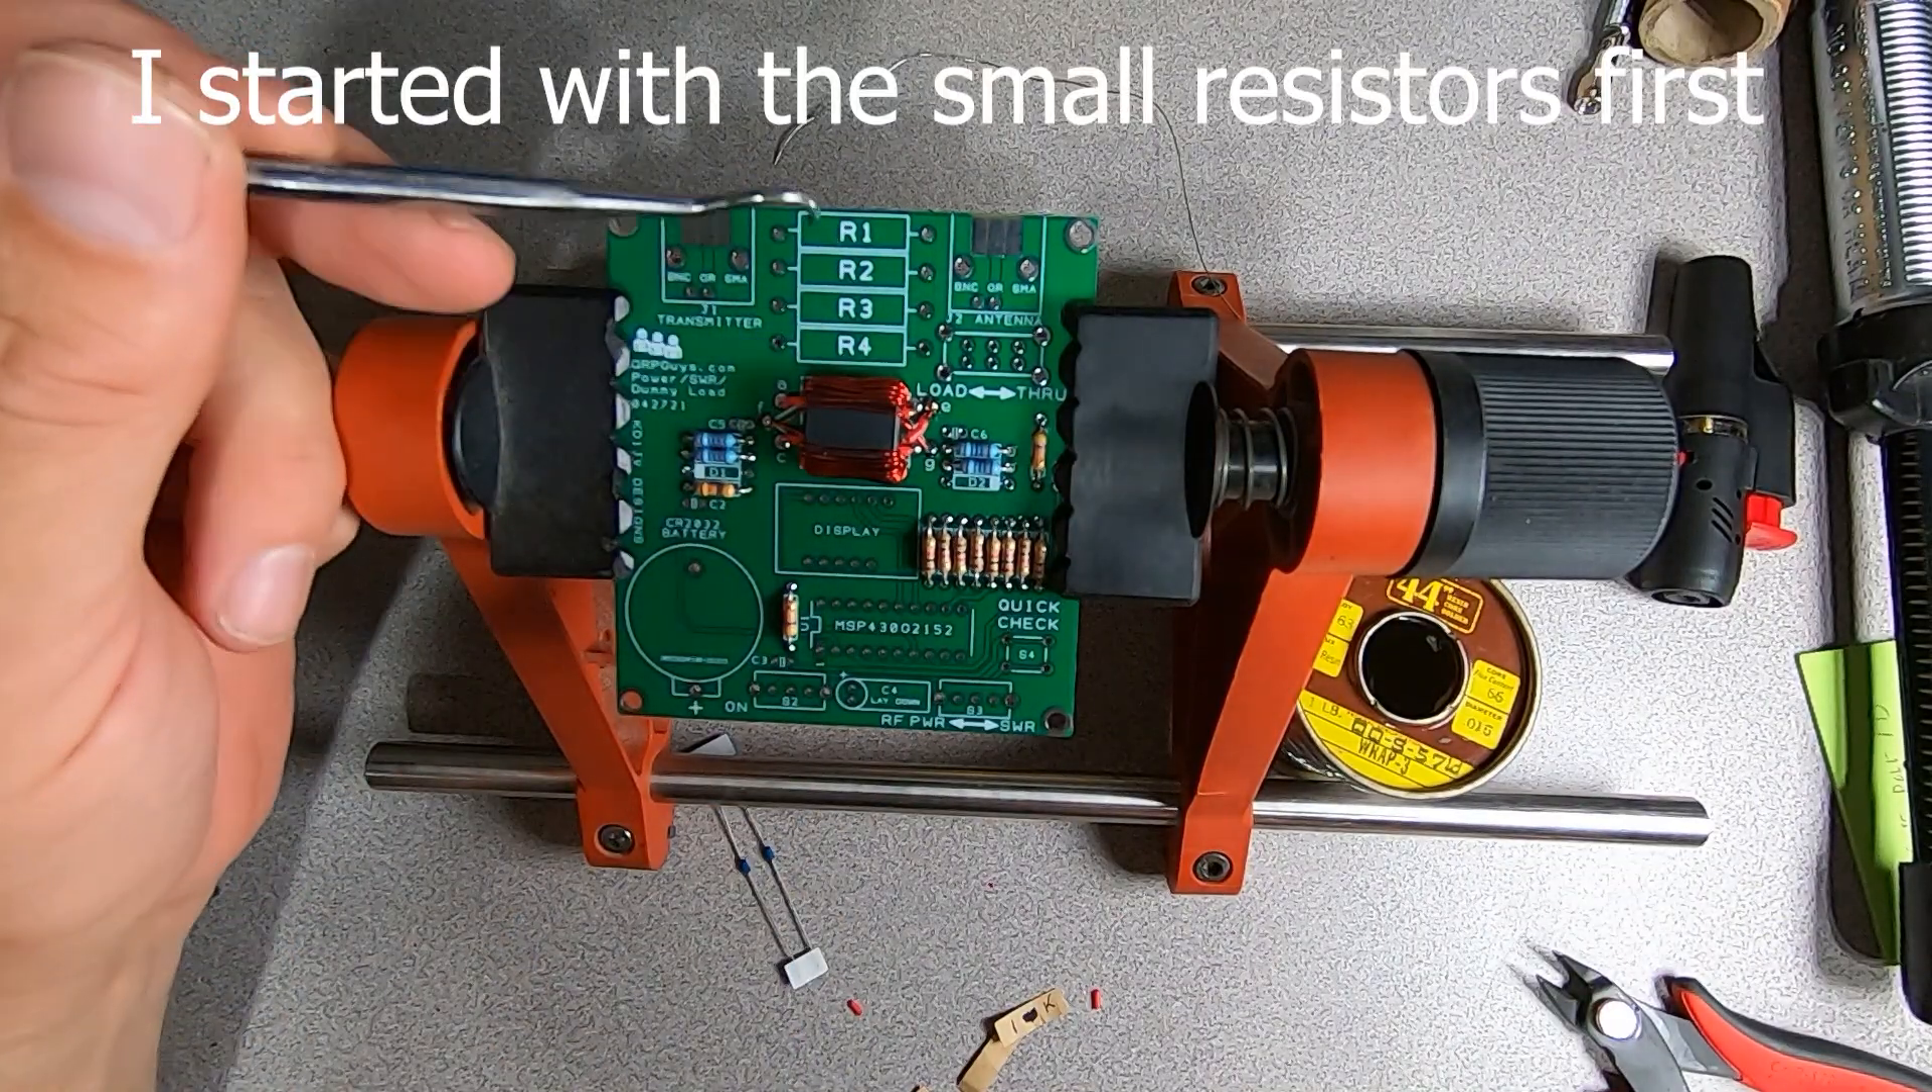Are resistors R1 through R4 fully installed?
No.